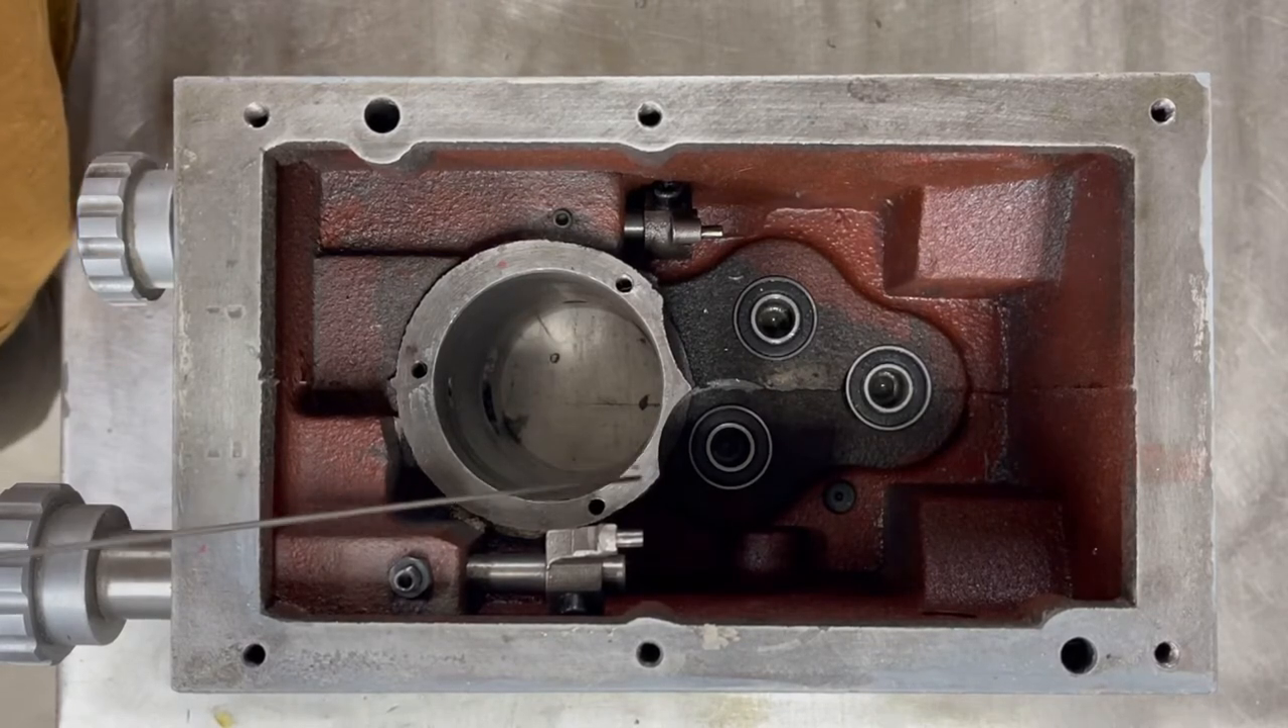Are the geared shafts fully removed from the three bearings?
Yes.